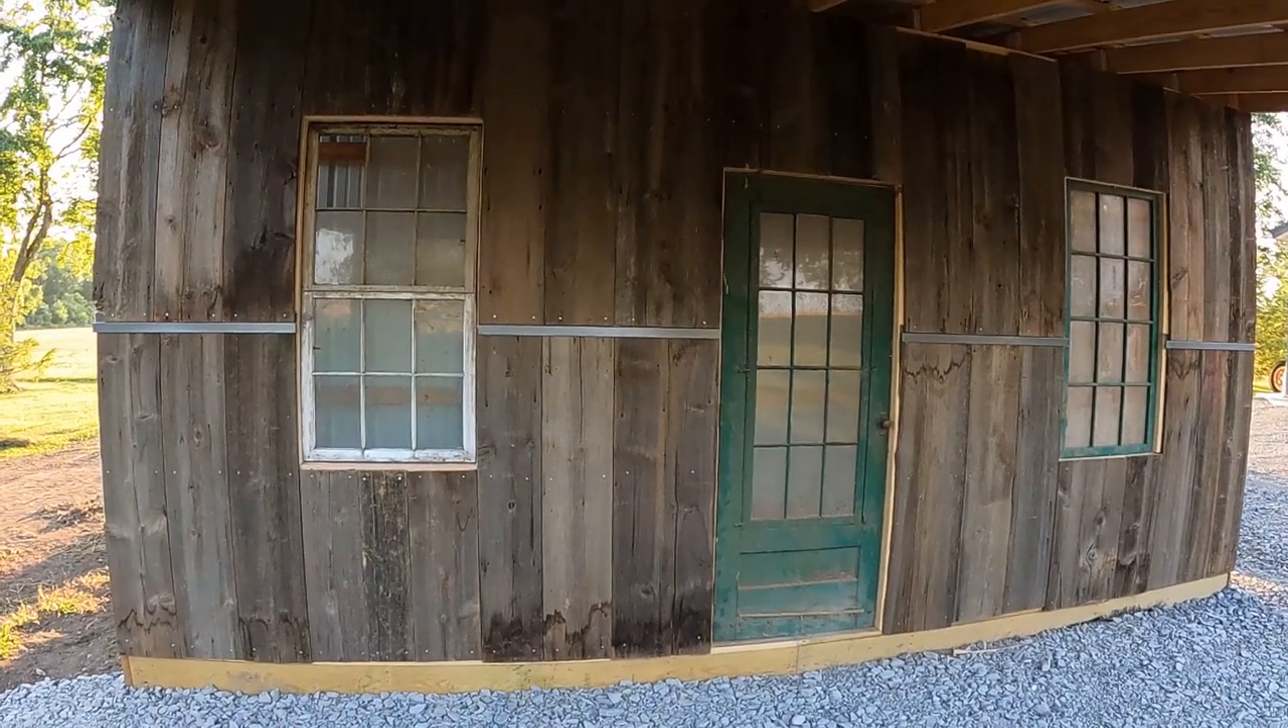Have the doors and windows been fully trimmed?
No.